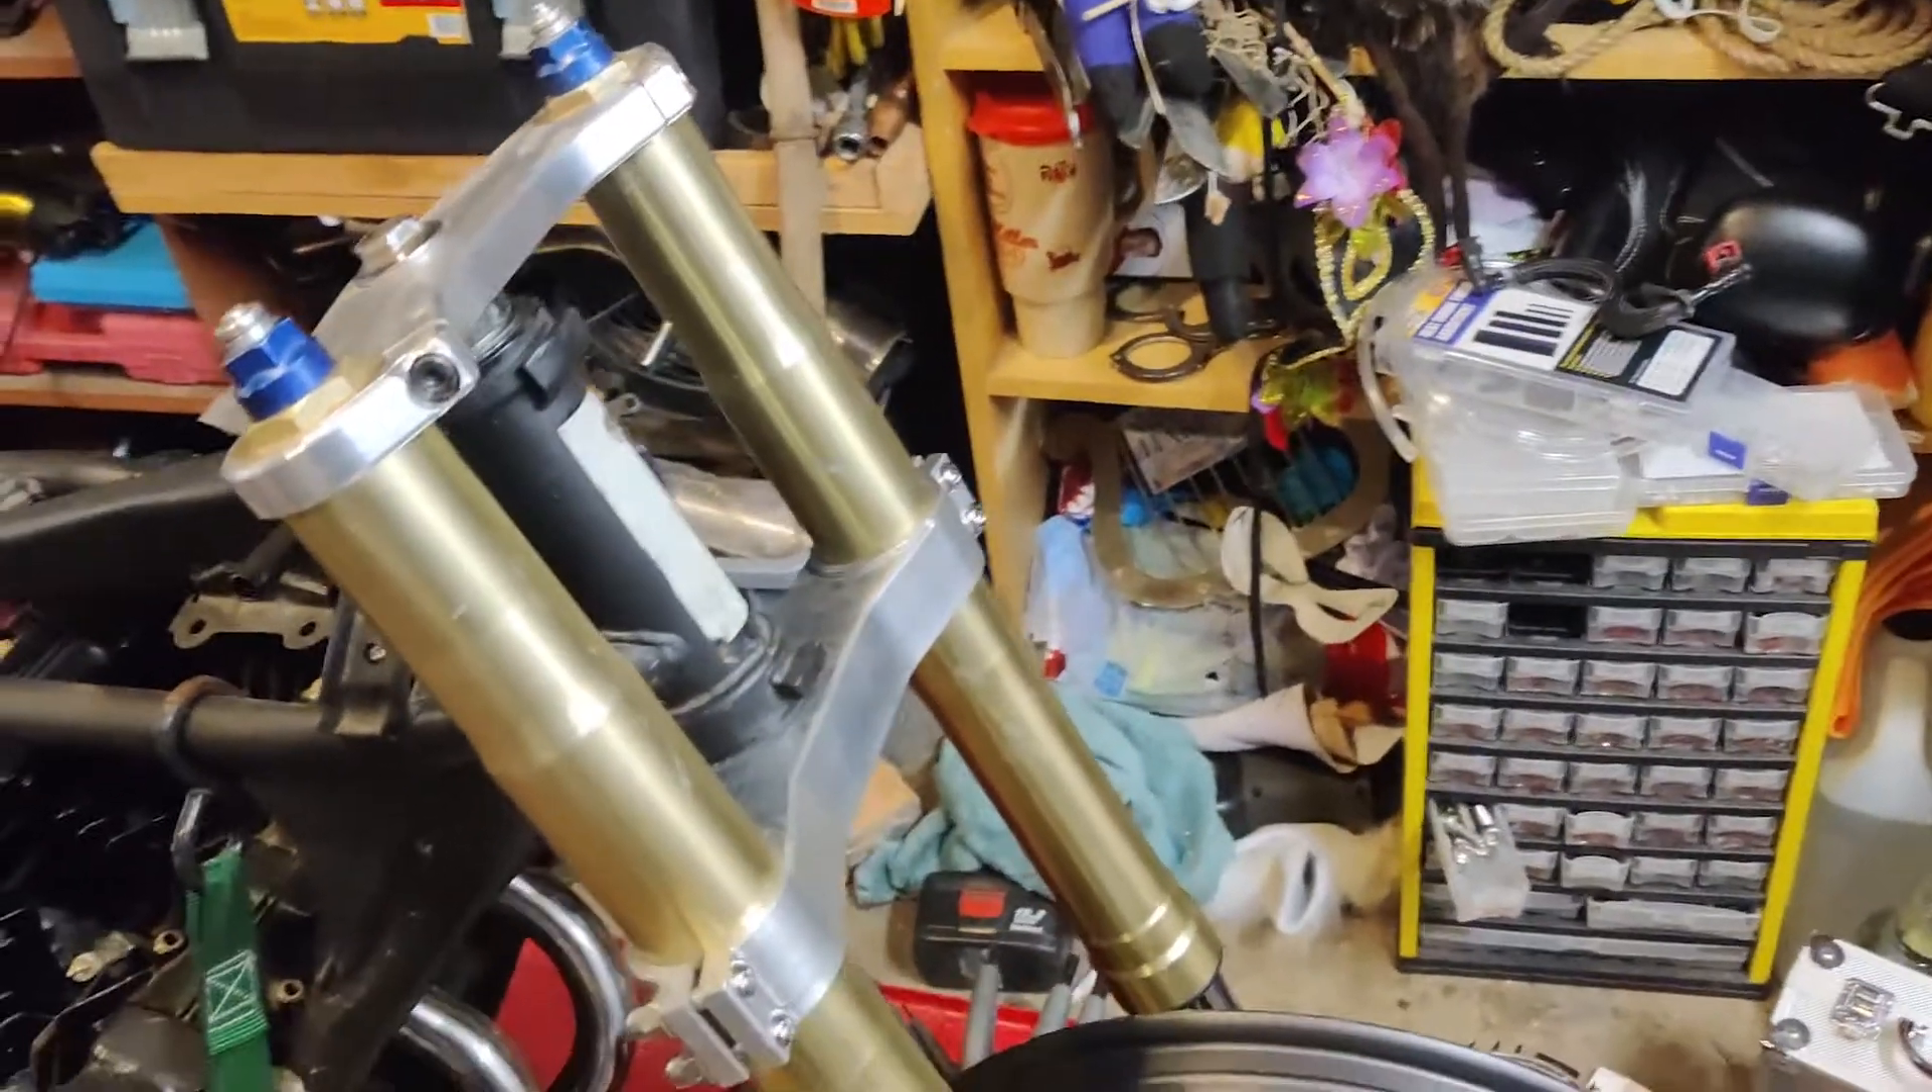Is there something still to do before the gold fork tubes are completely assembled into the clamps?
No.